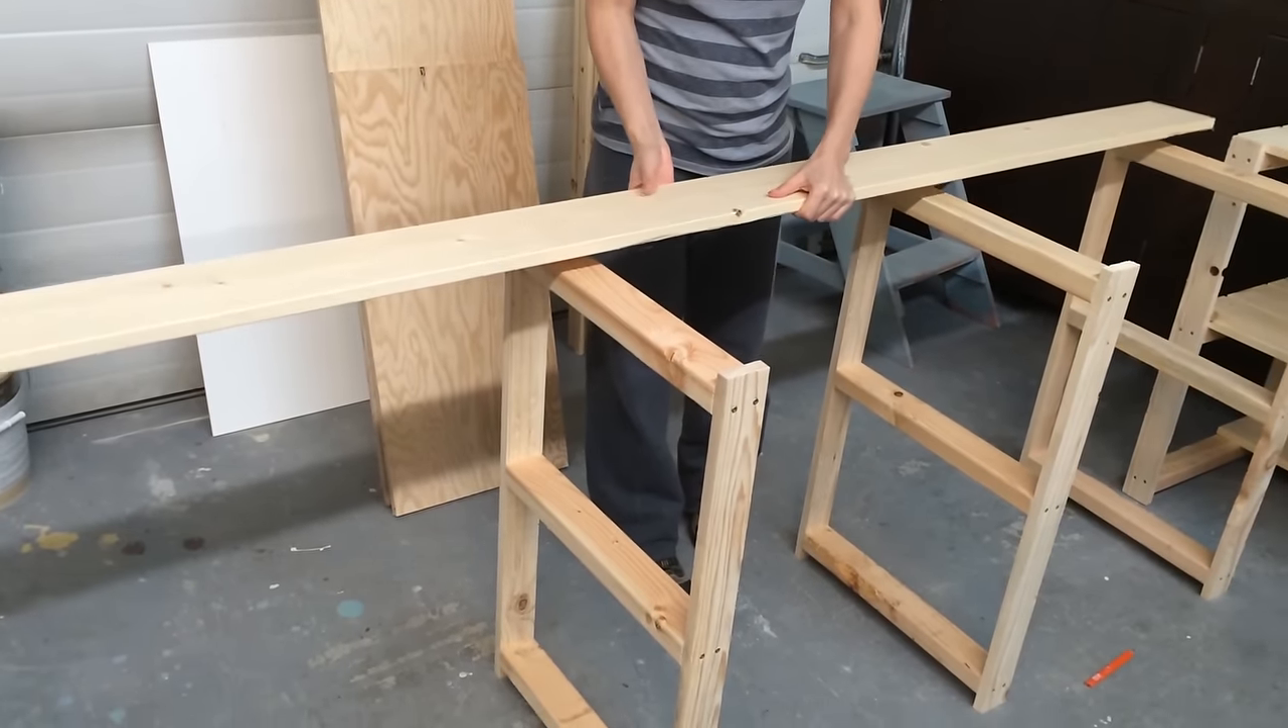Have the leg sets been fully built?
Yes.